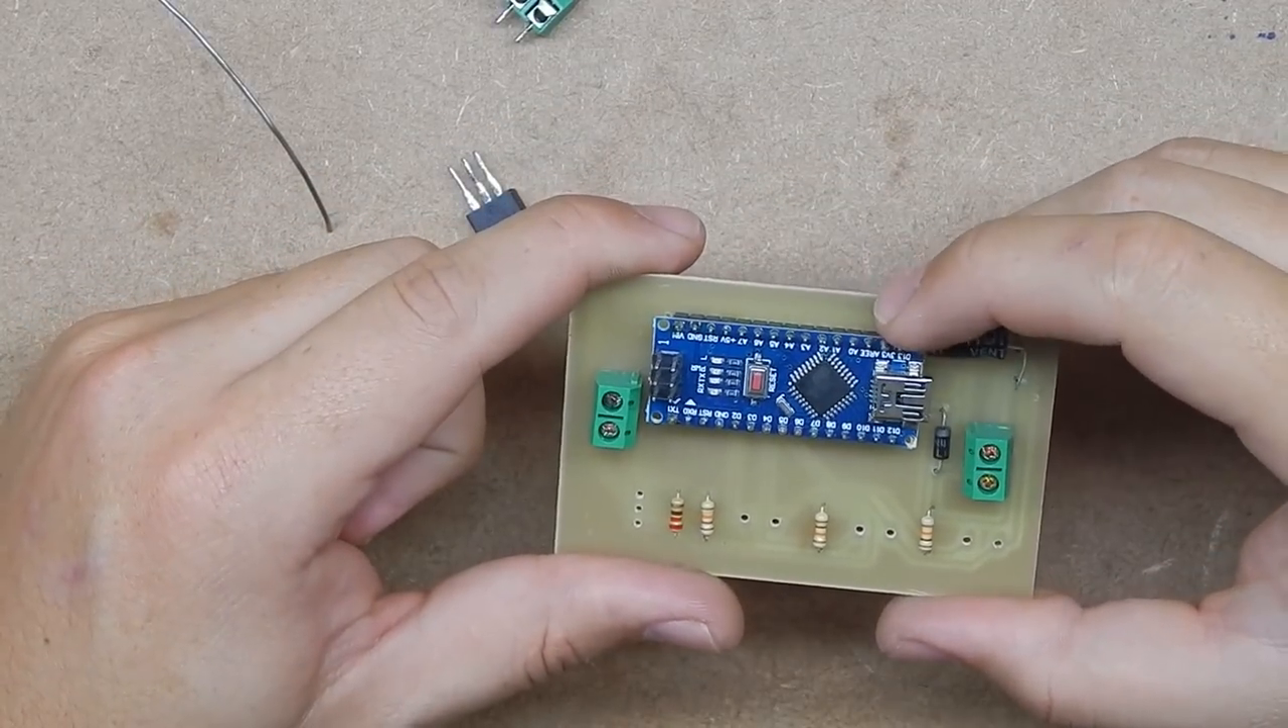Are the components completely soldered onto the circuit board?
No.